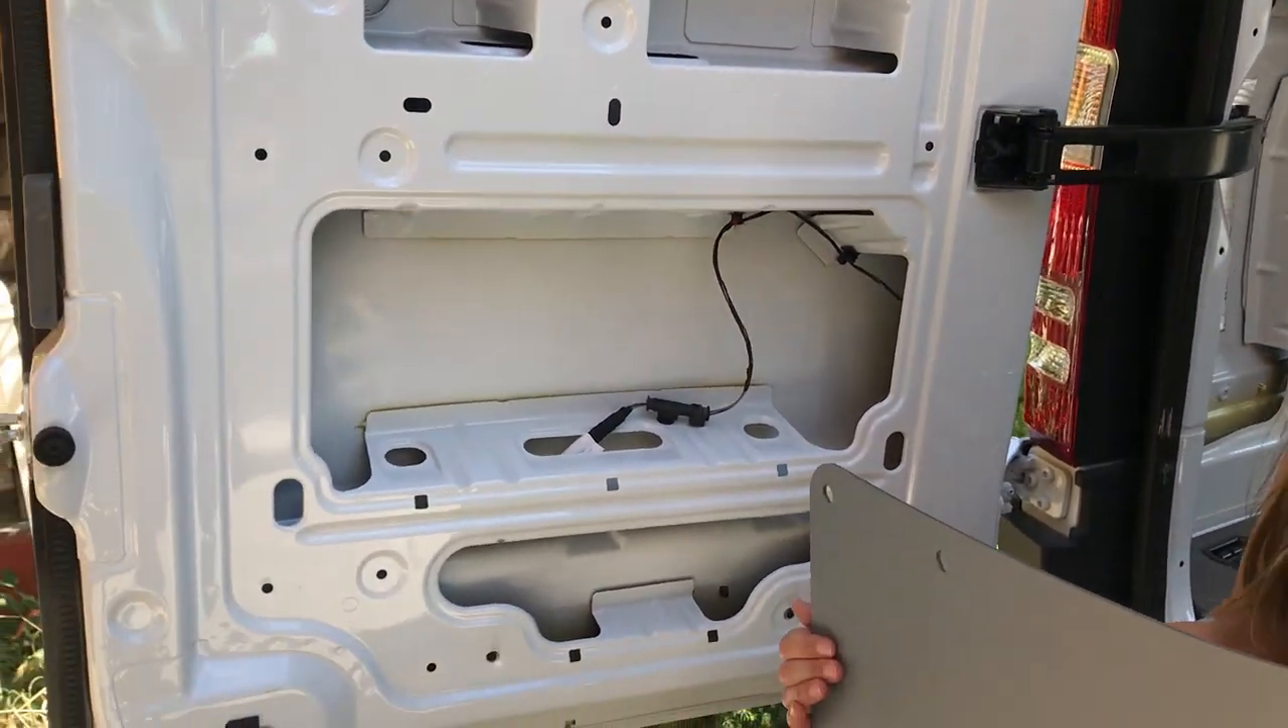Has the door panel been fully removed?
Yes.